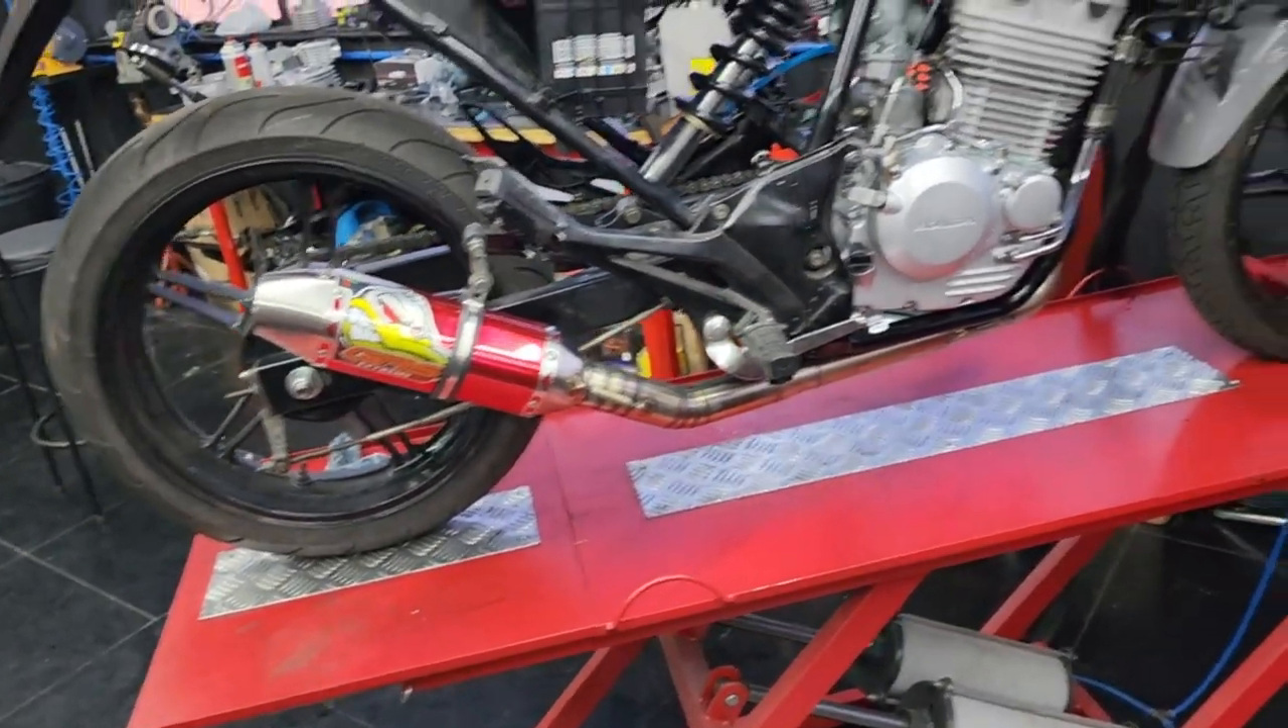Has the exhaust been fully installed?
Yes.